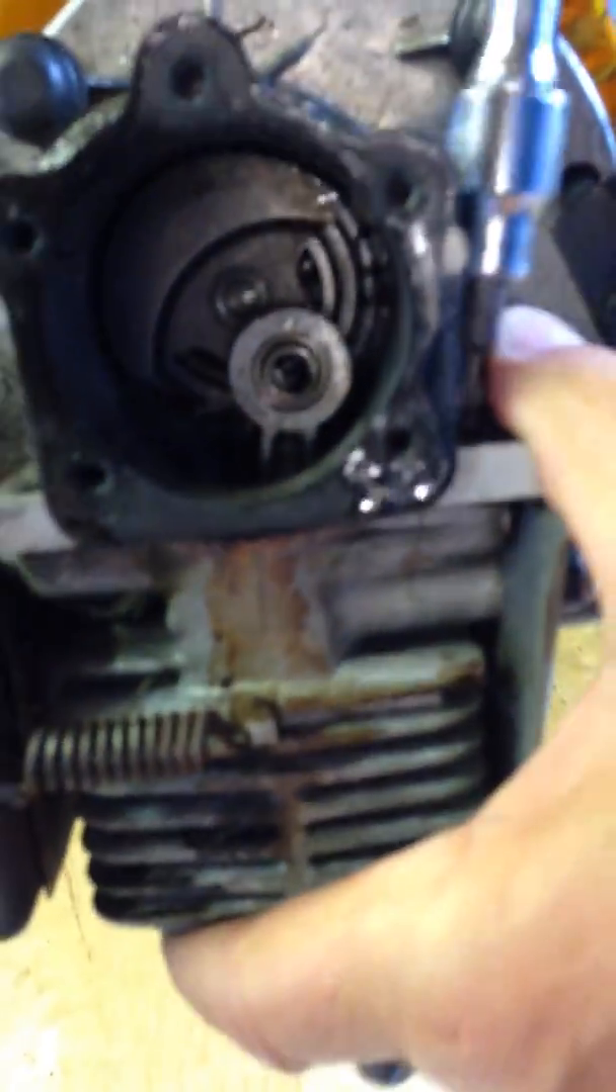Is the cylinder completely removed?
No.